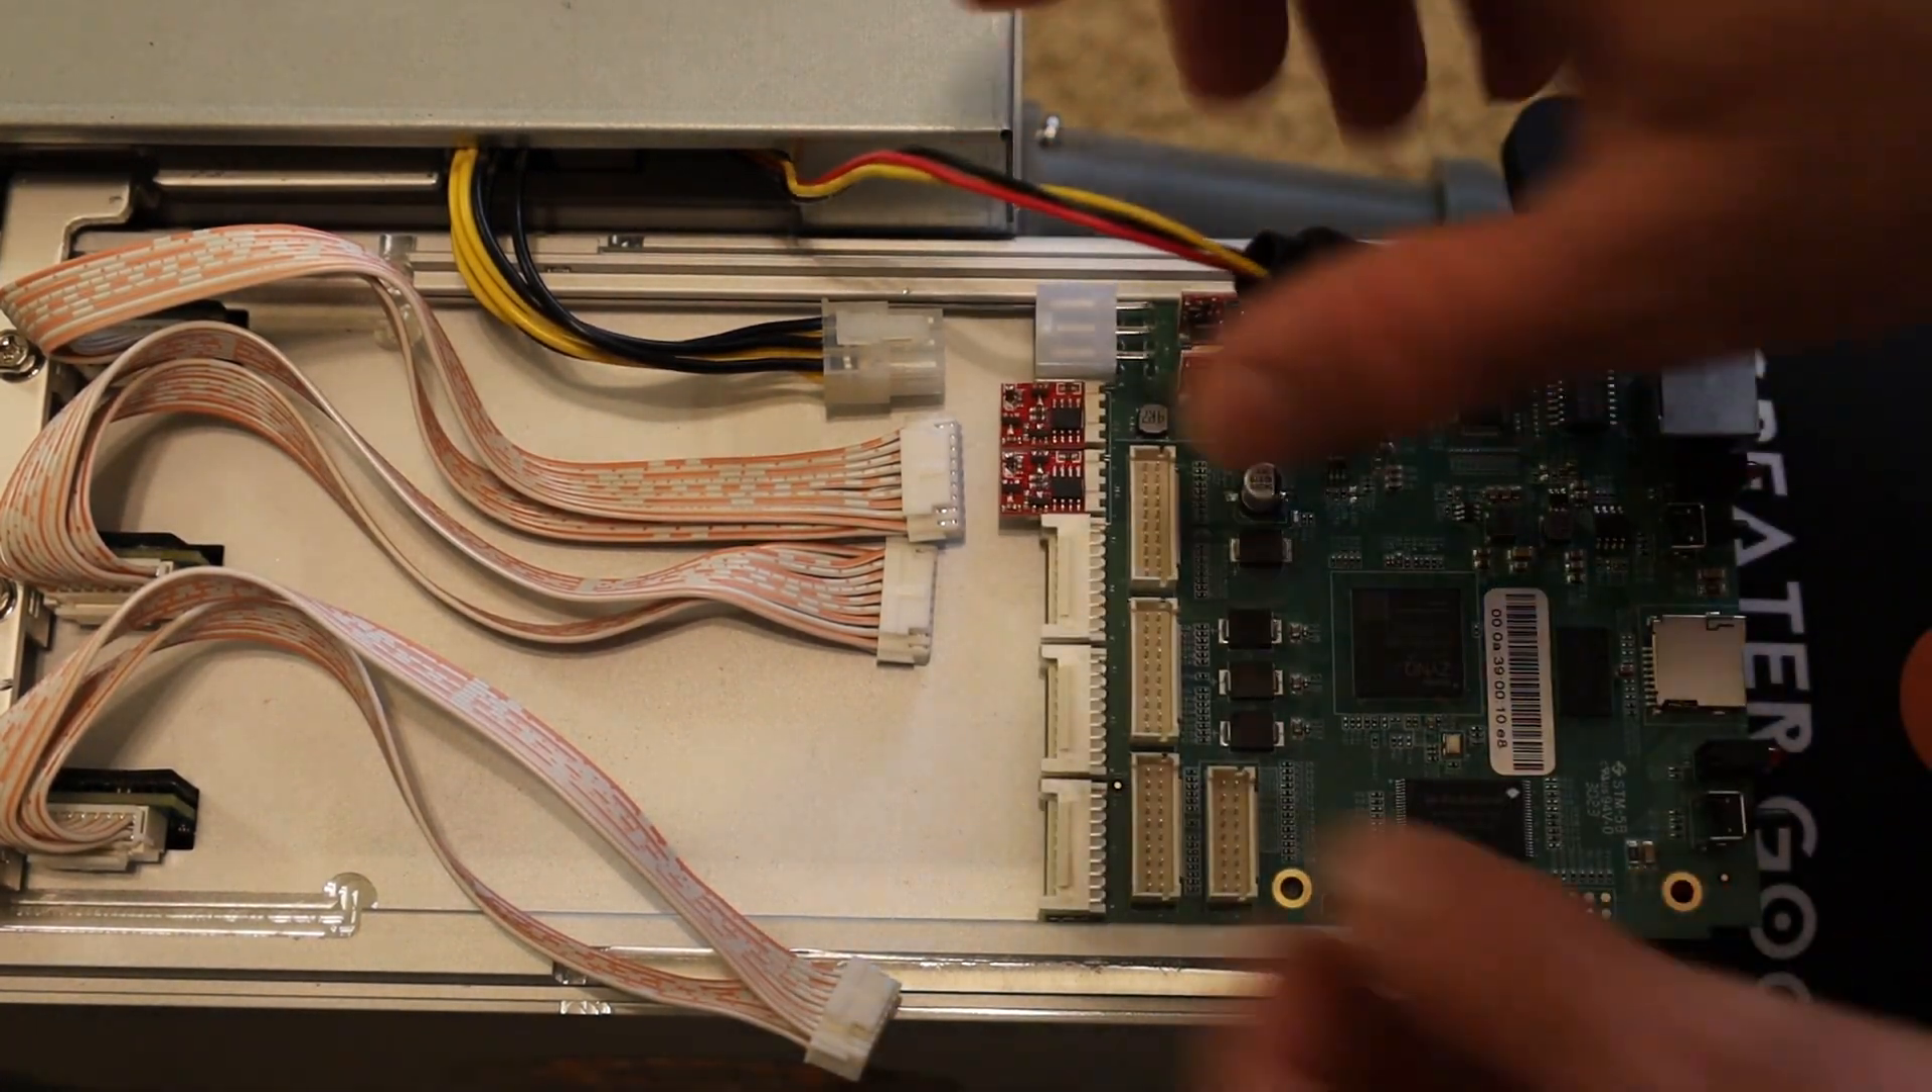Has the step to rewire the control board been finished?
No.